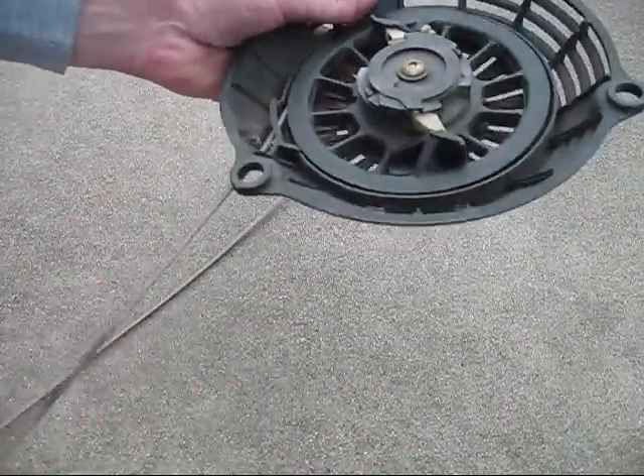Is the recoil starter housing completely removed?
Yes.